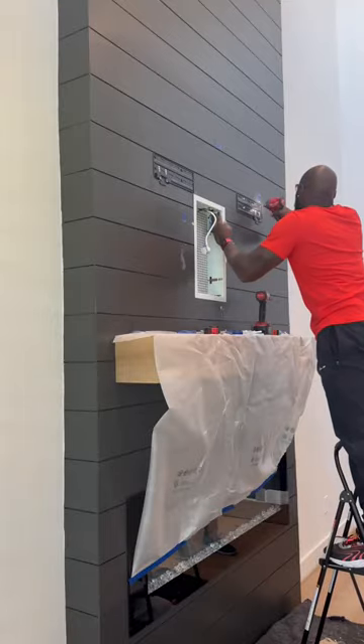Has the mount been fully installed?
No.